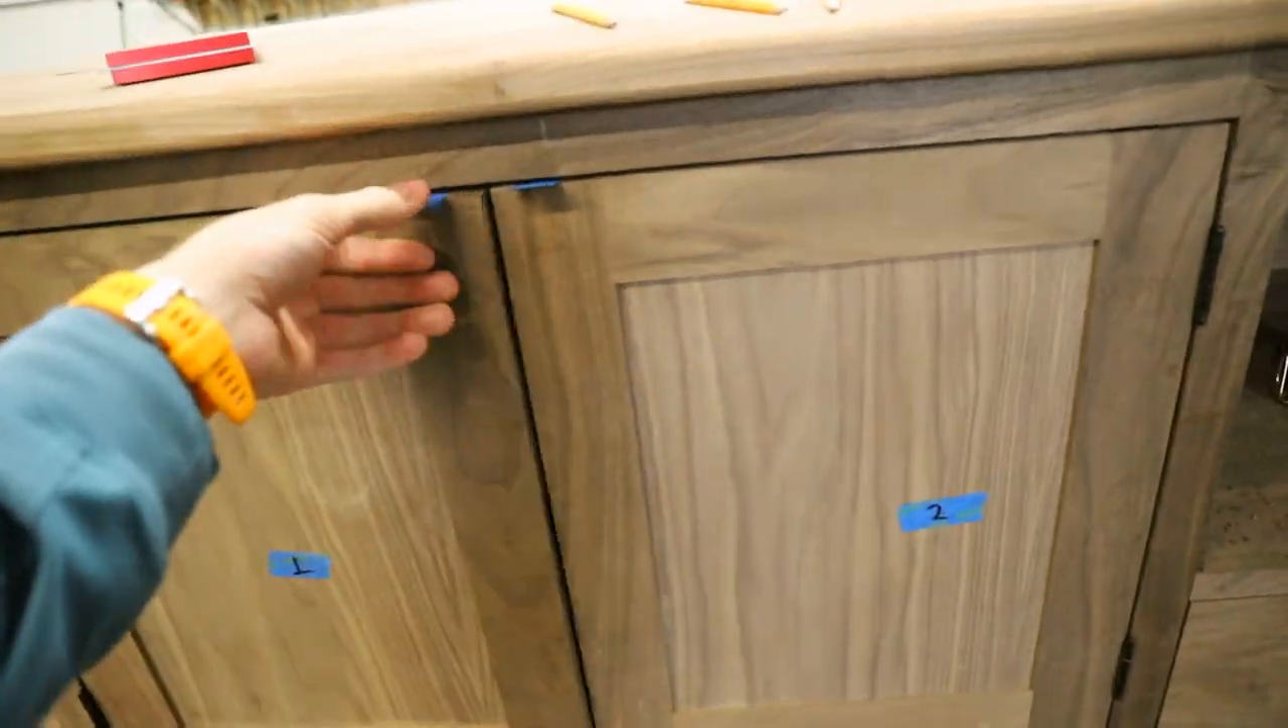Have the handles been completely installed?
No.